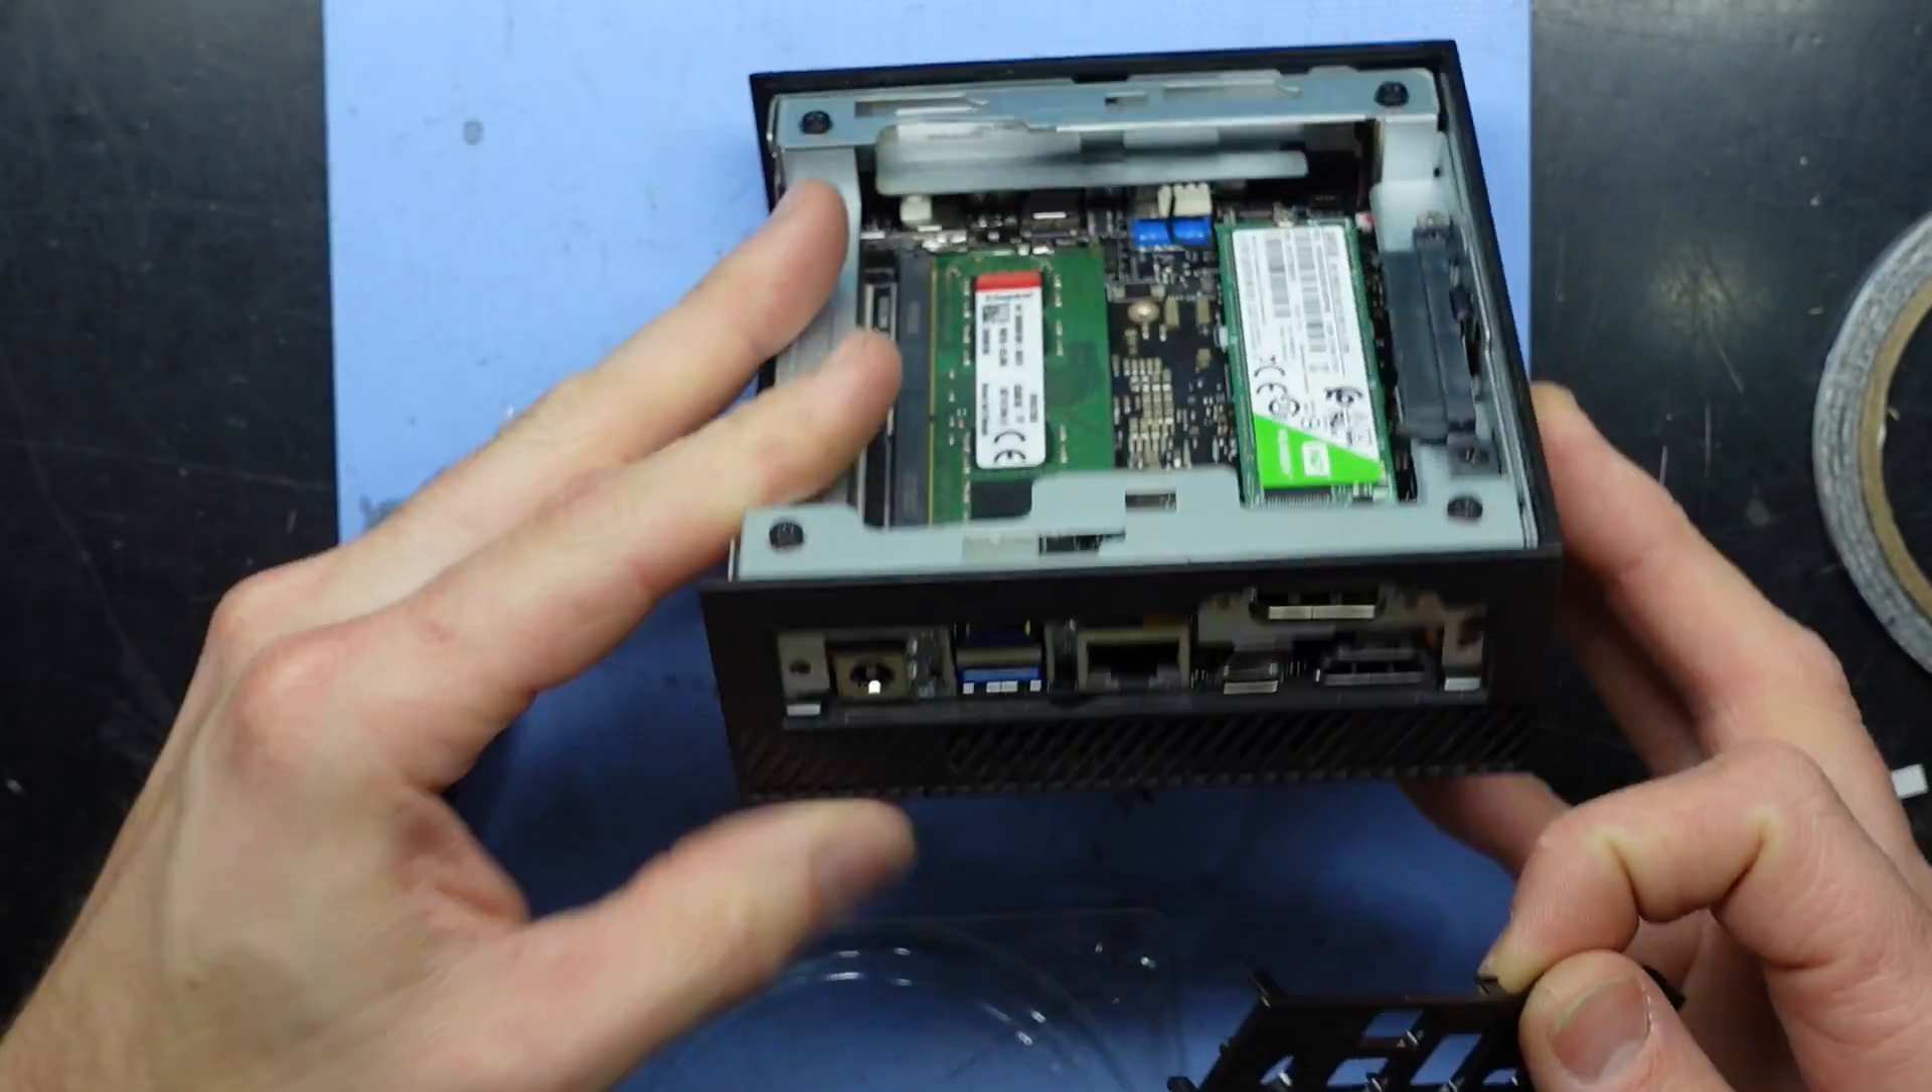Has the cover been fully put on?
No.